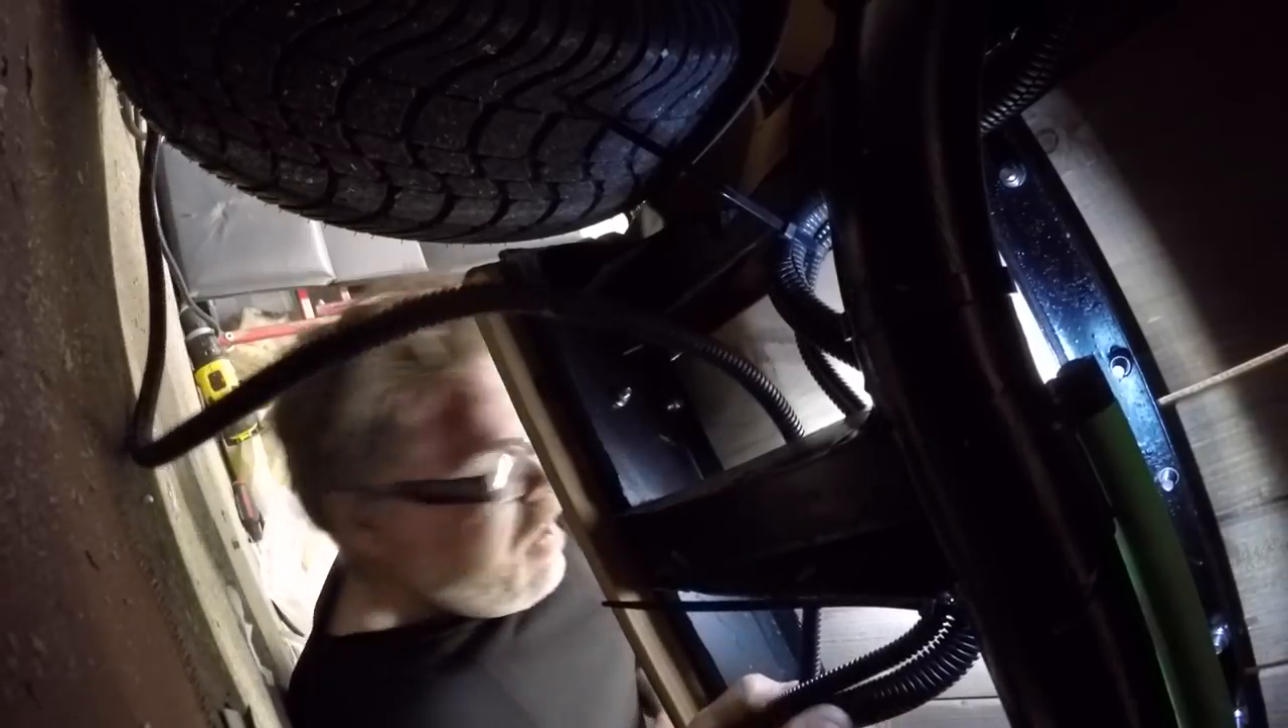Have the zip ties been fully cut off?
No.